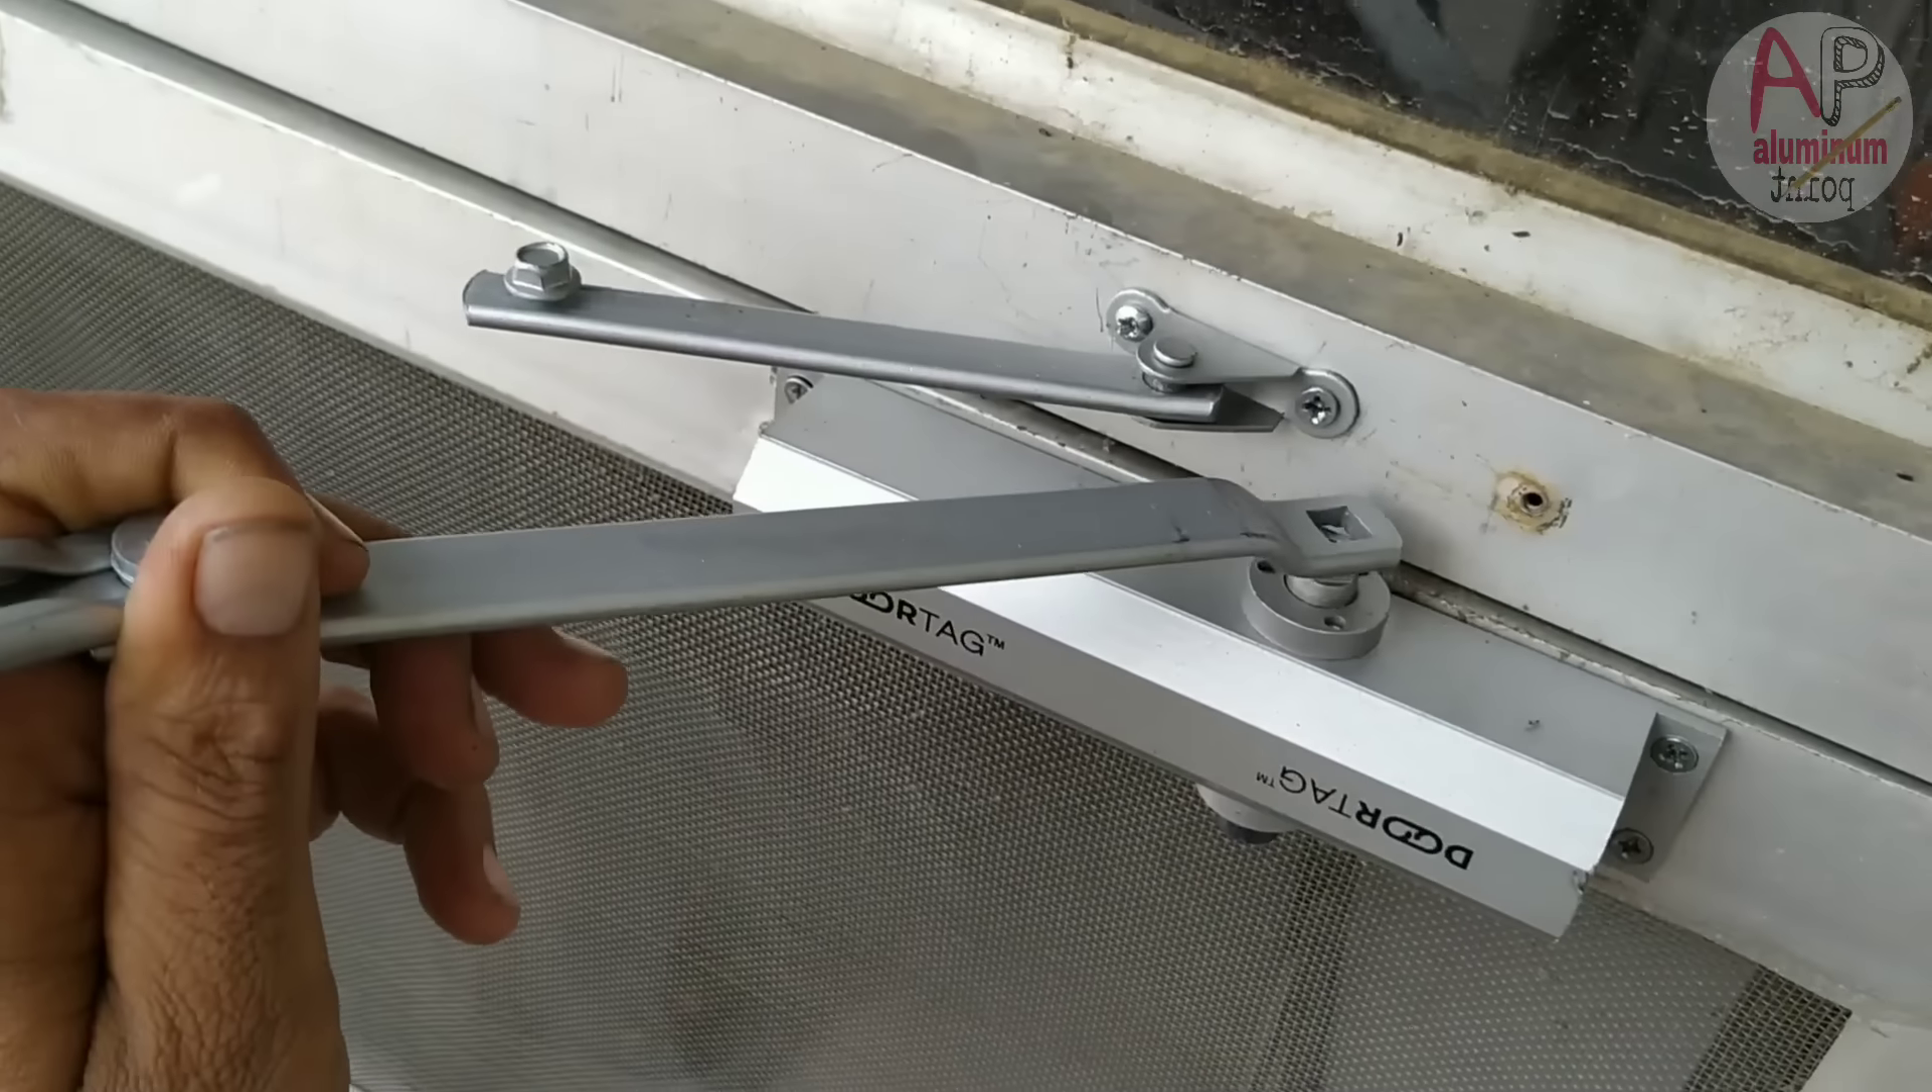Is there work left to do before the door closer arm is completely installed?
Yes.